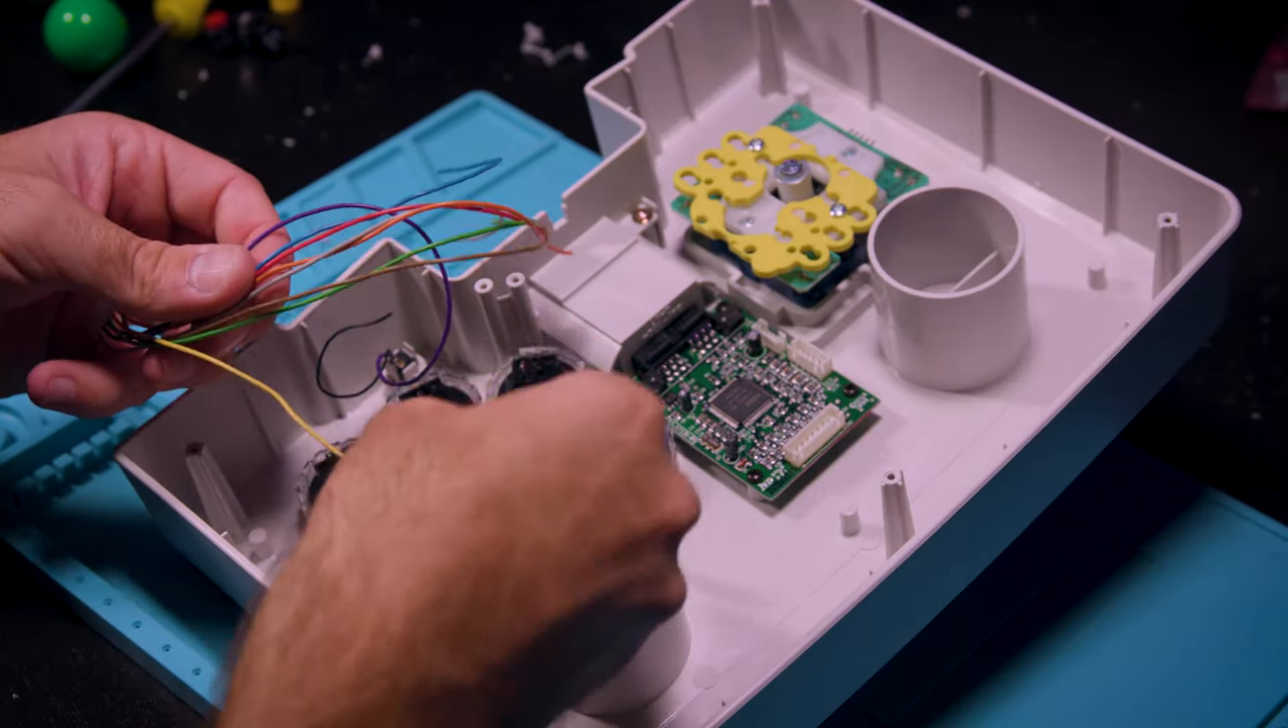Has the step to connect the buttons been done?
No.